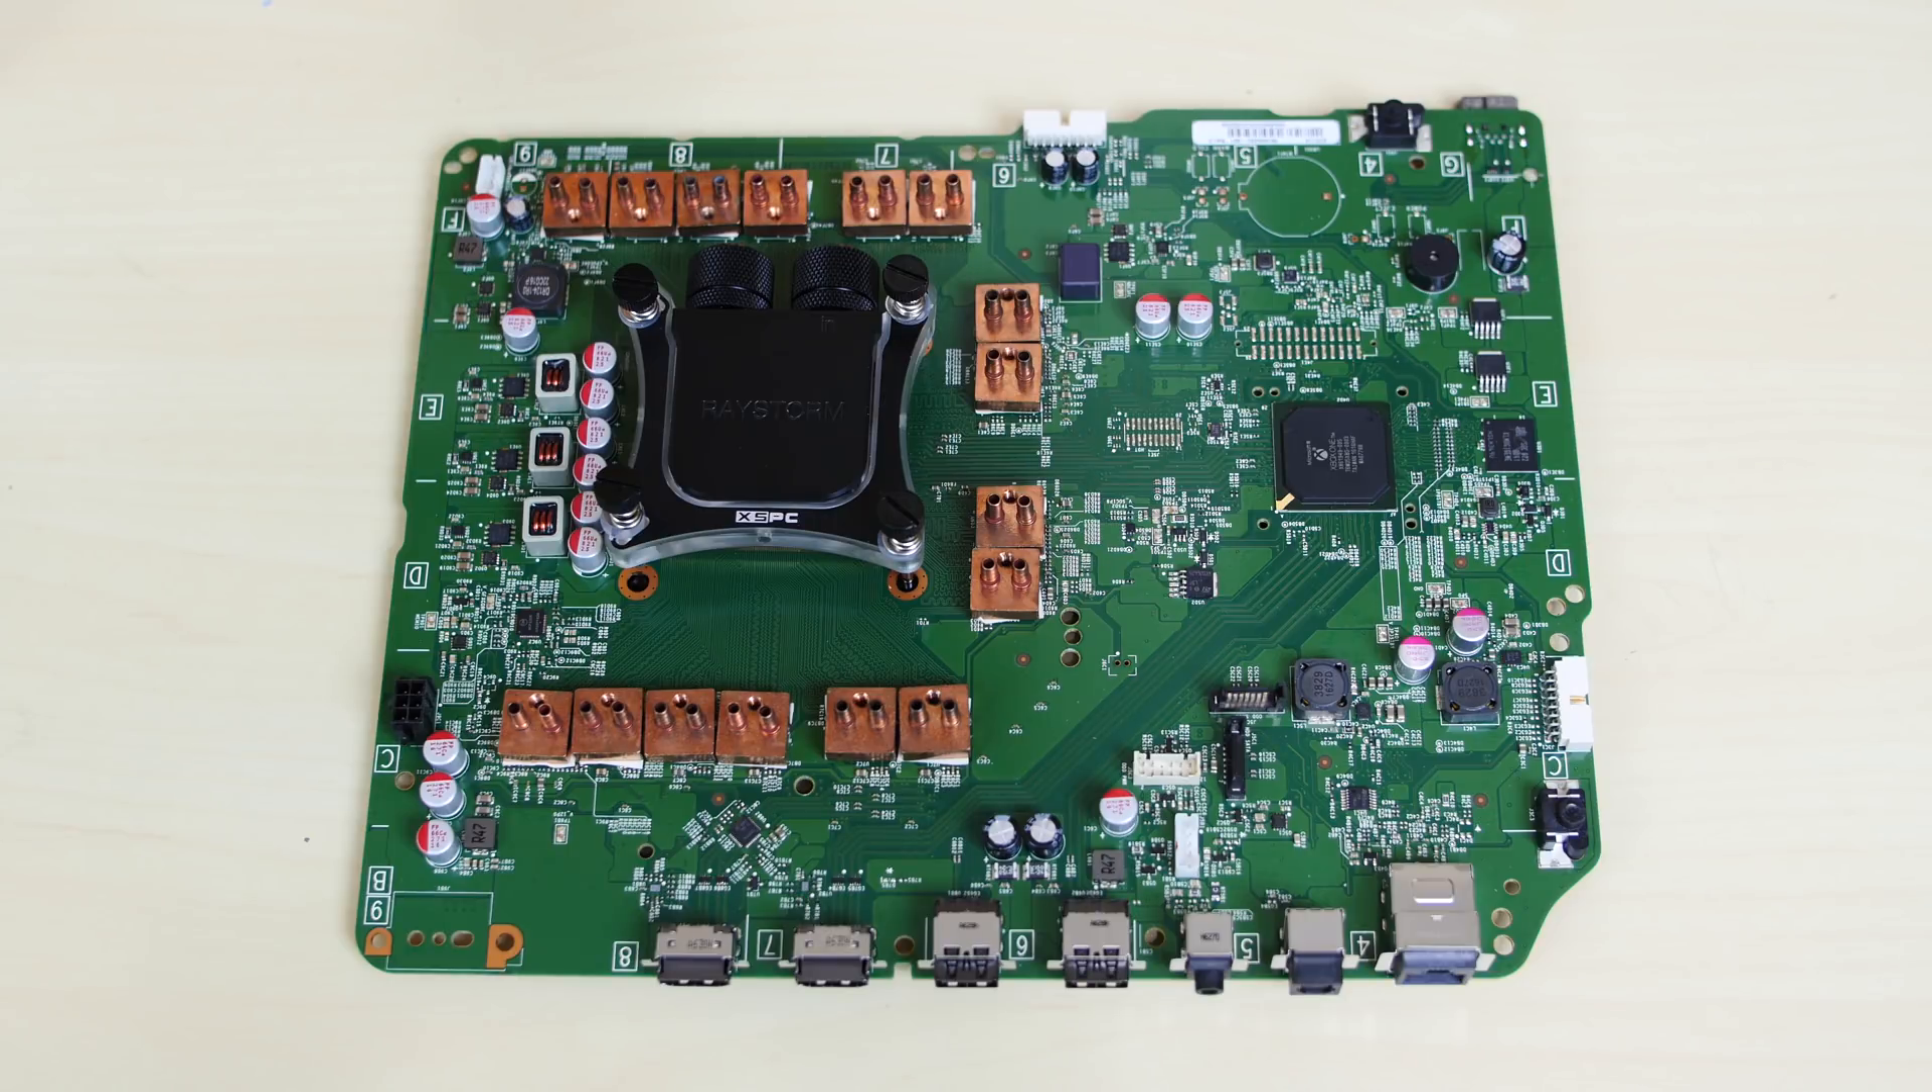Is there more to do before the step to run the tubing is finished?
Yes.